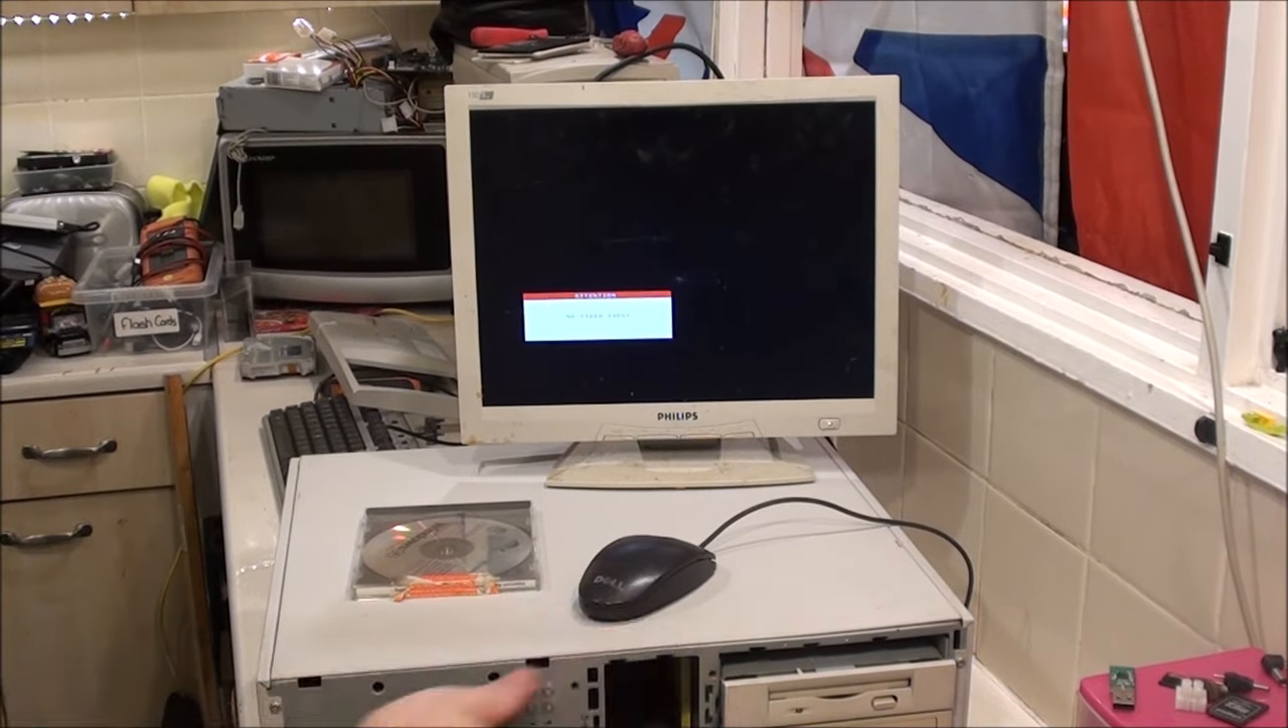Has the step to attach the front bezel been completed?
No.